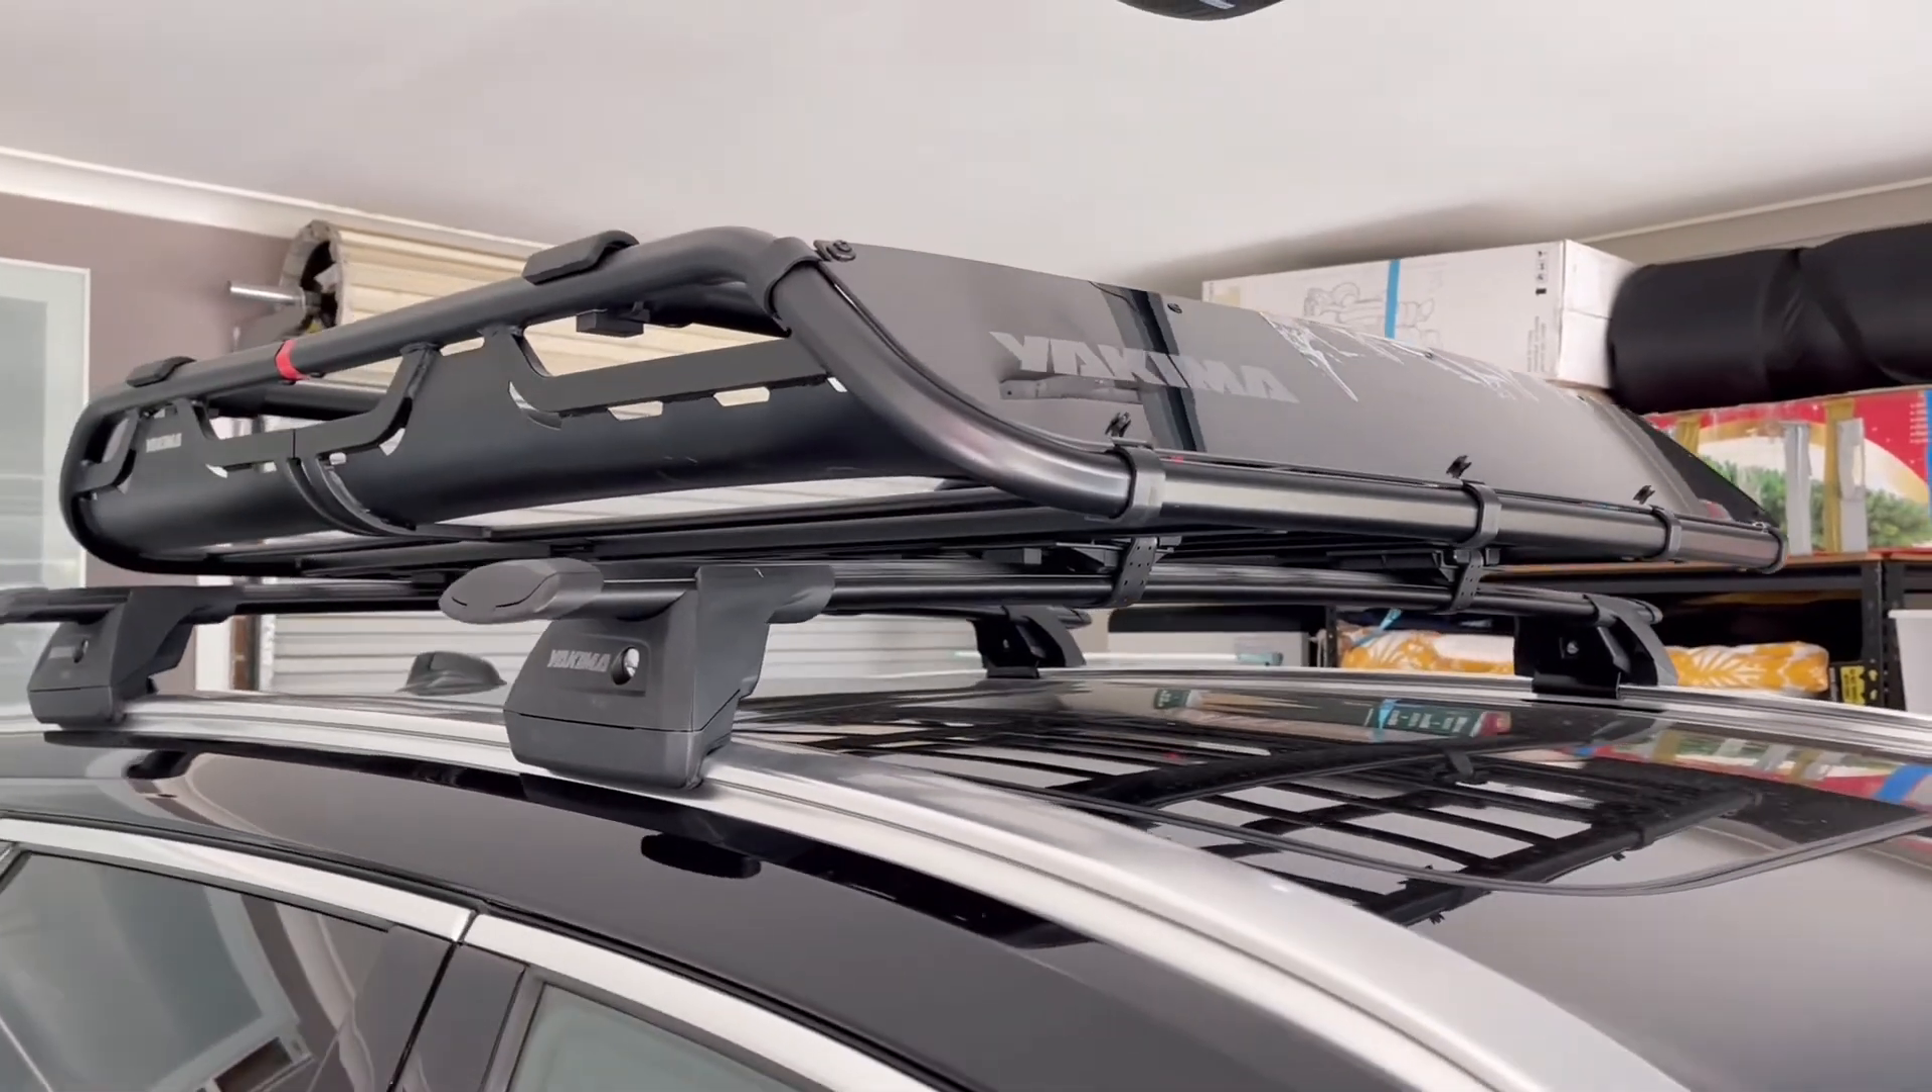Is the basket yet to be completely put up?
No.